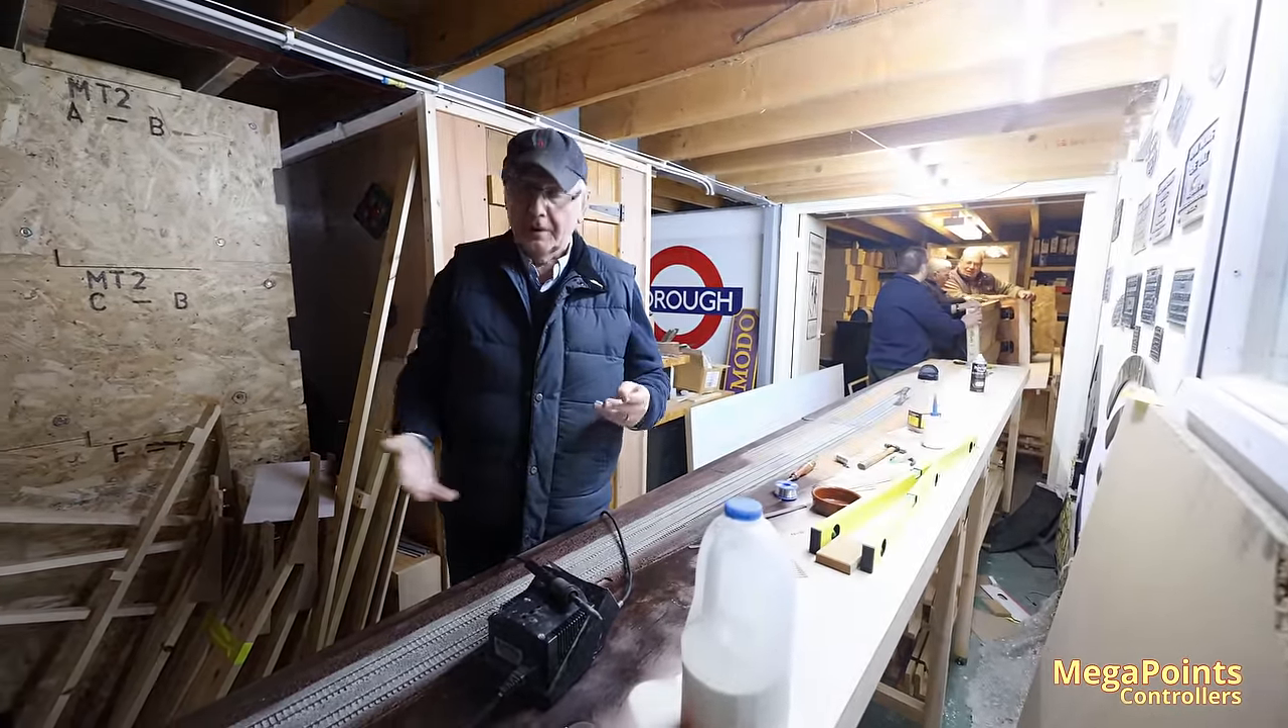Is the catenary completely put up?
No.